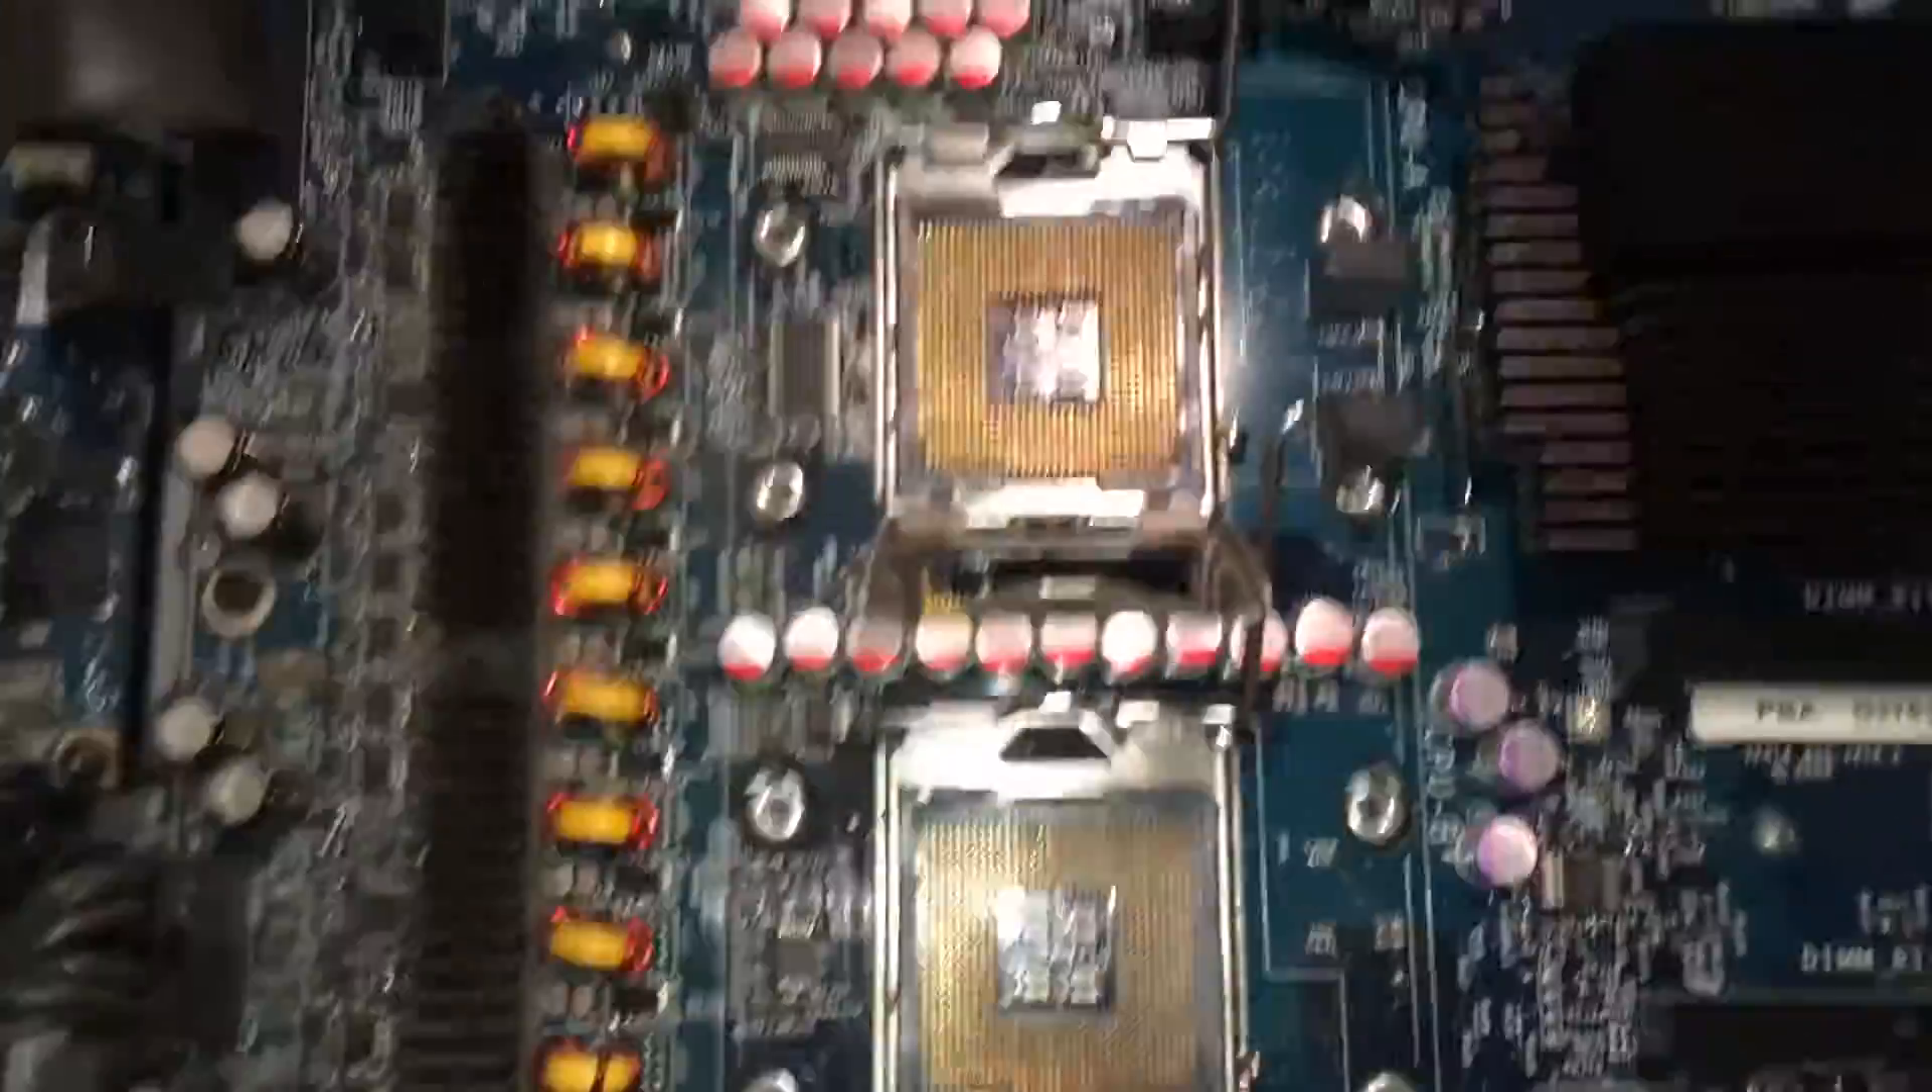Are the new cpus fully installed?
No.